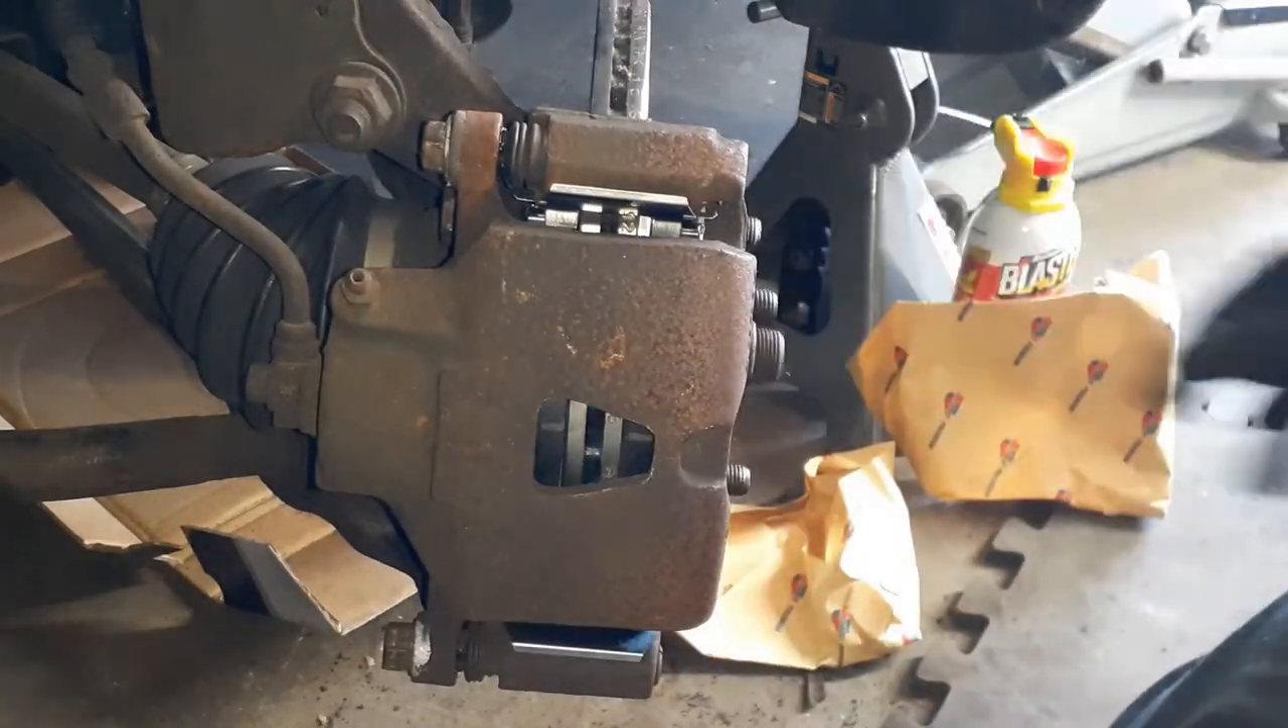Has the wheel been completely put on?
No.